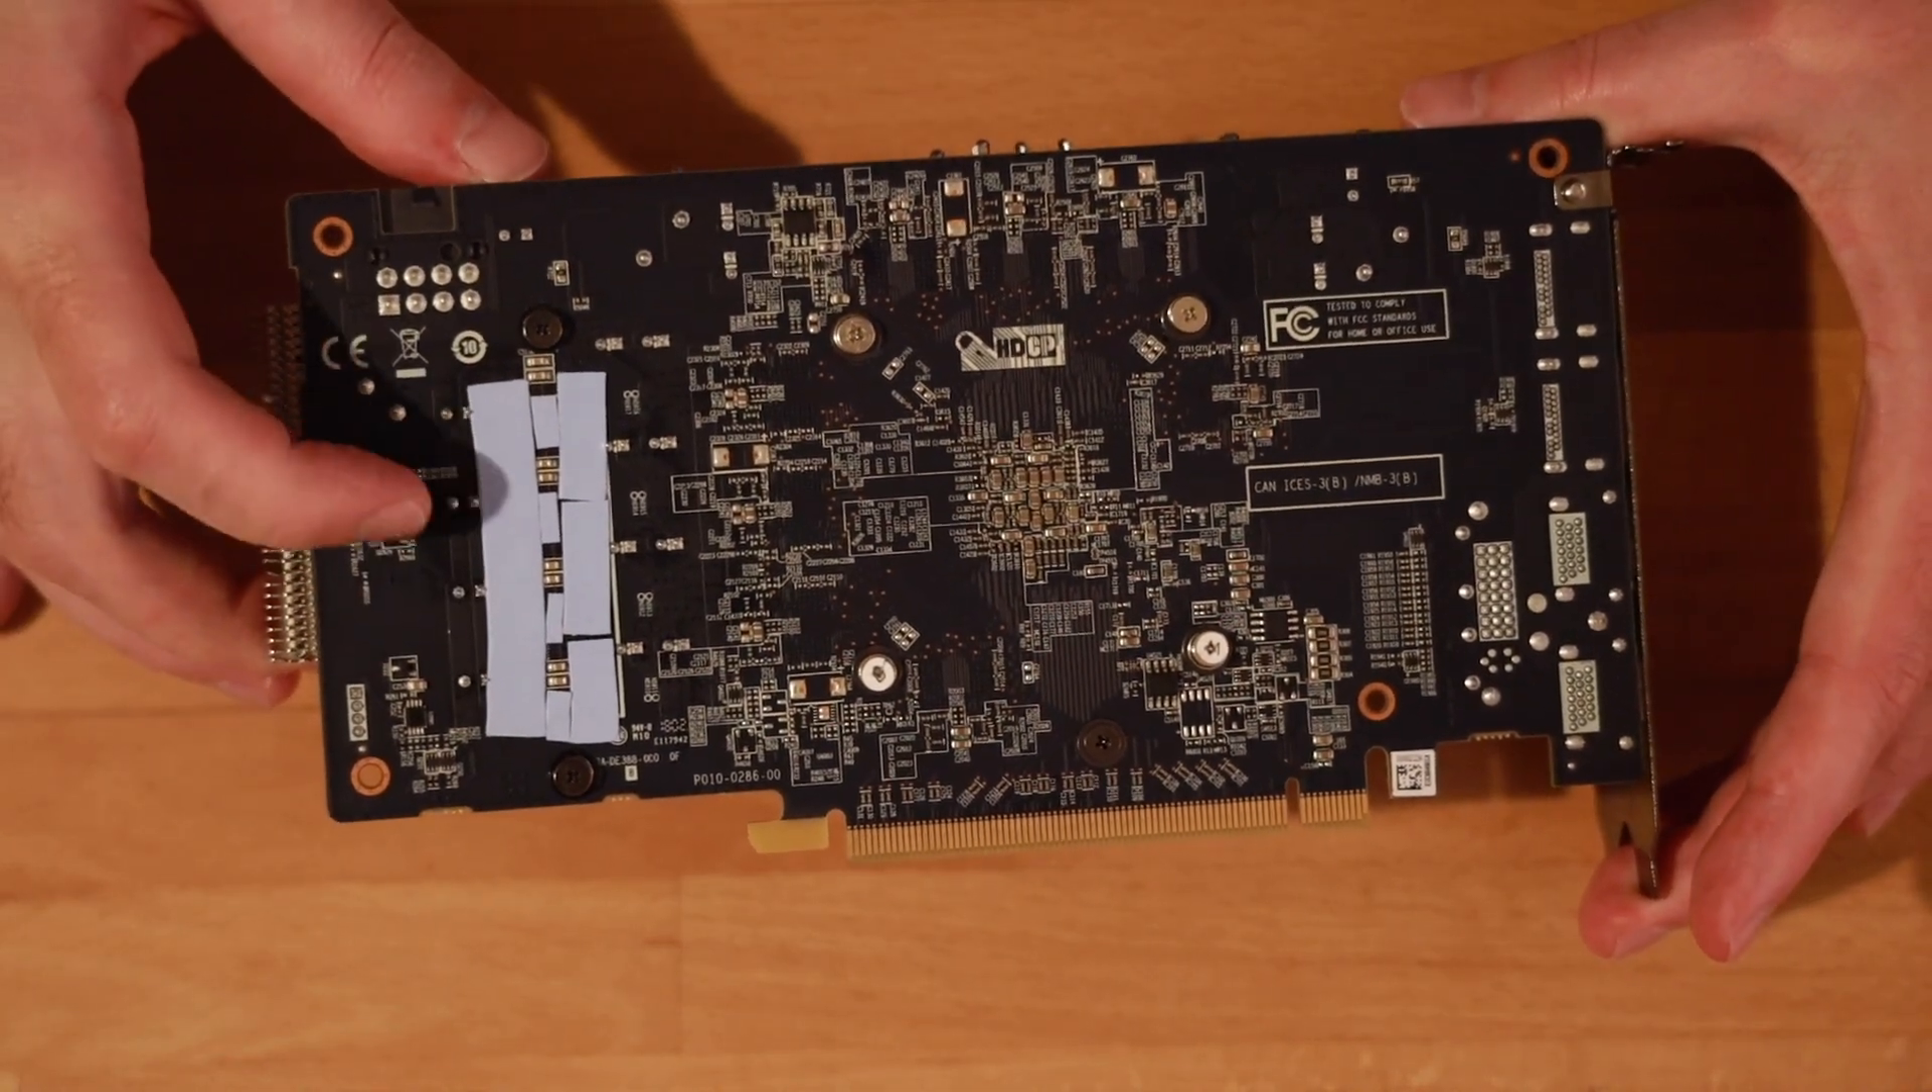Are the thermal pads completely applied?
Yes.